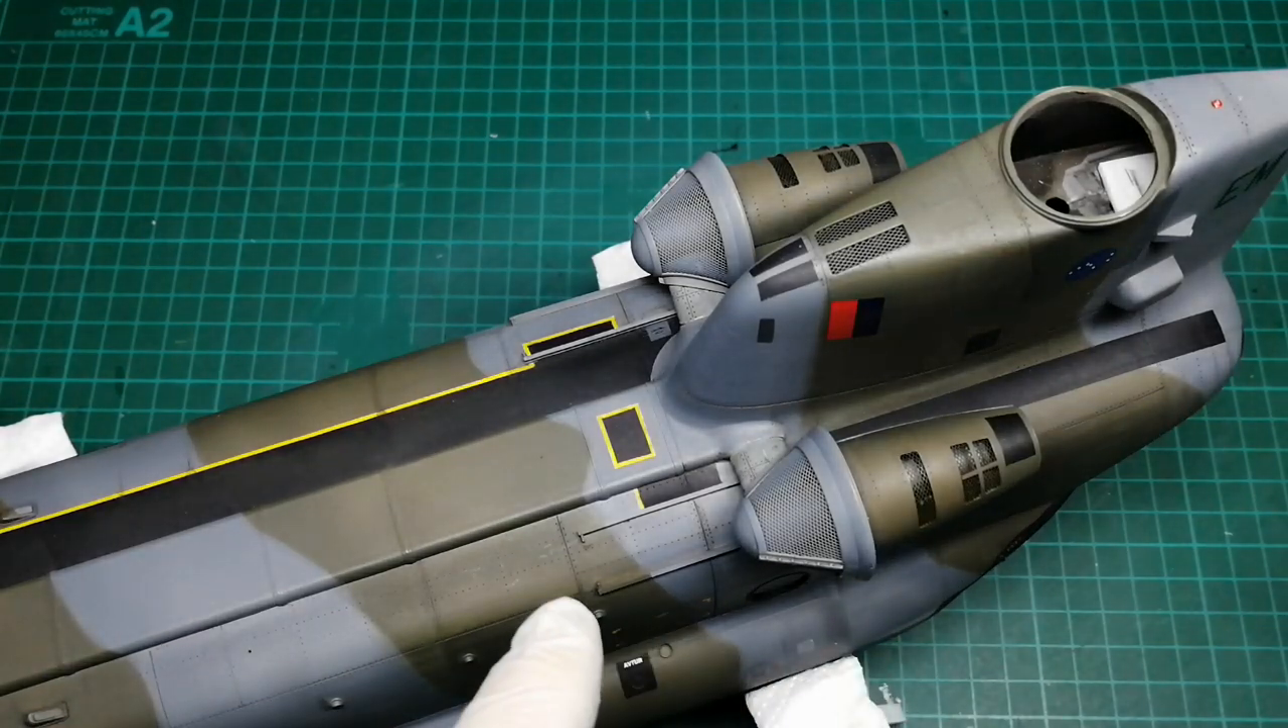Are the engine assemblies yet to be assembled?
No.